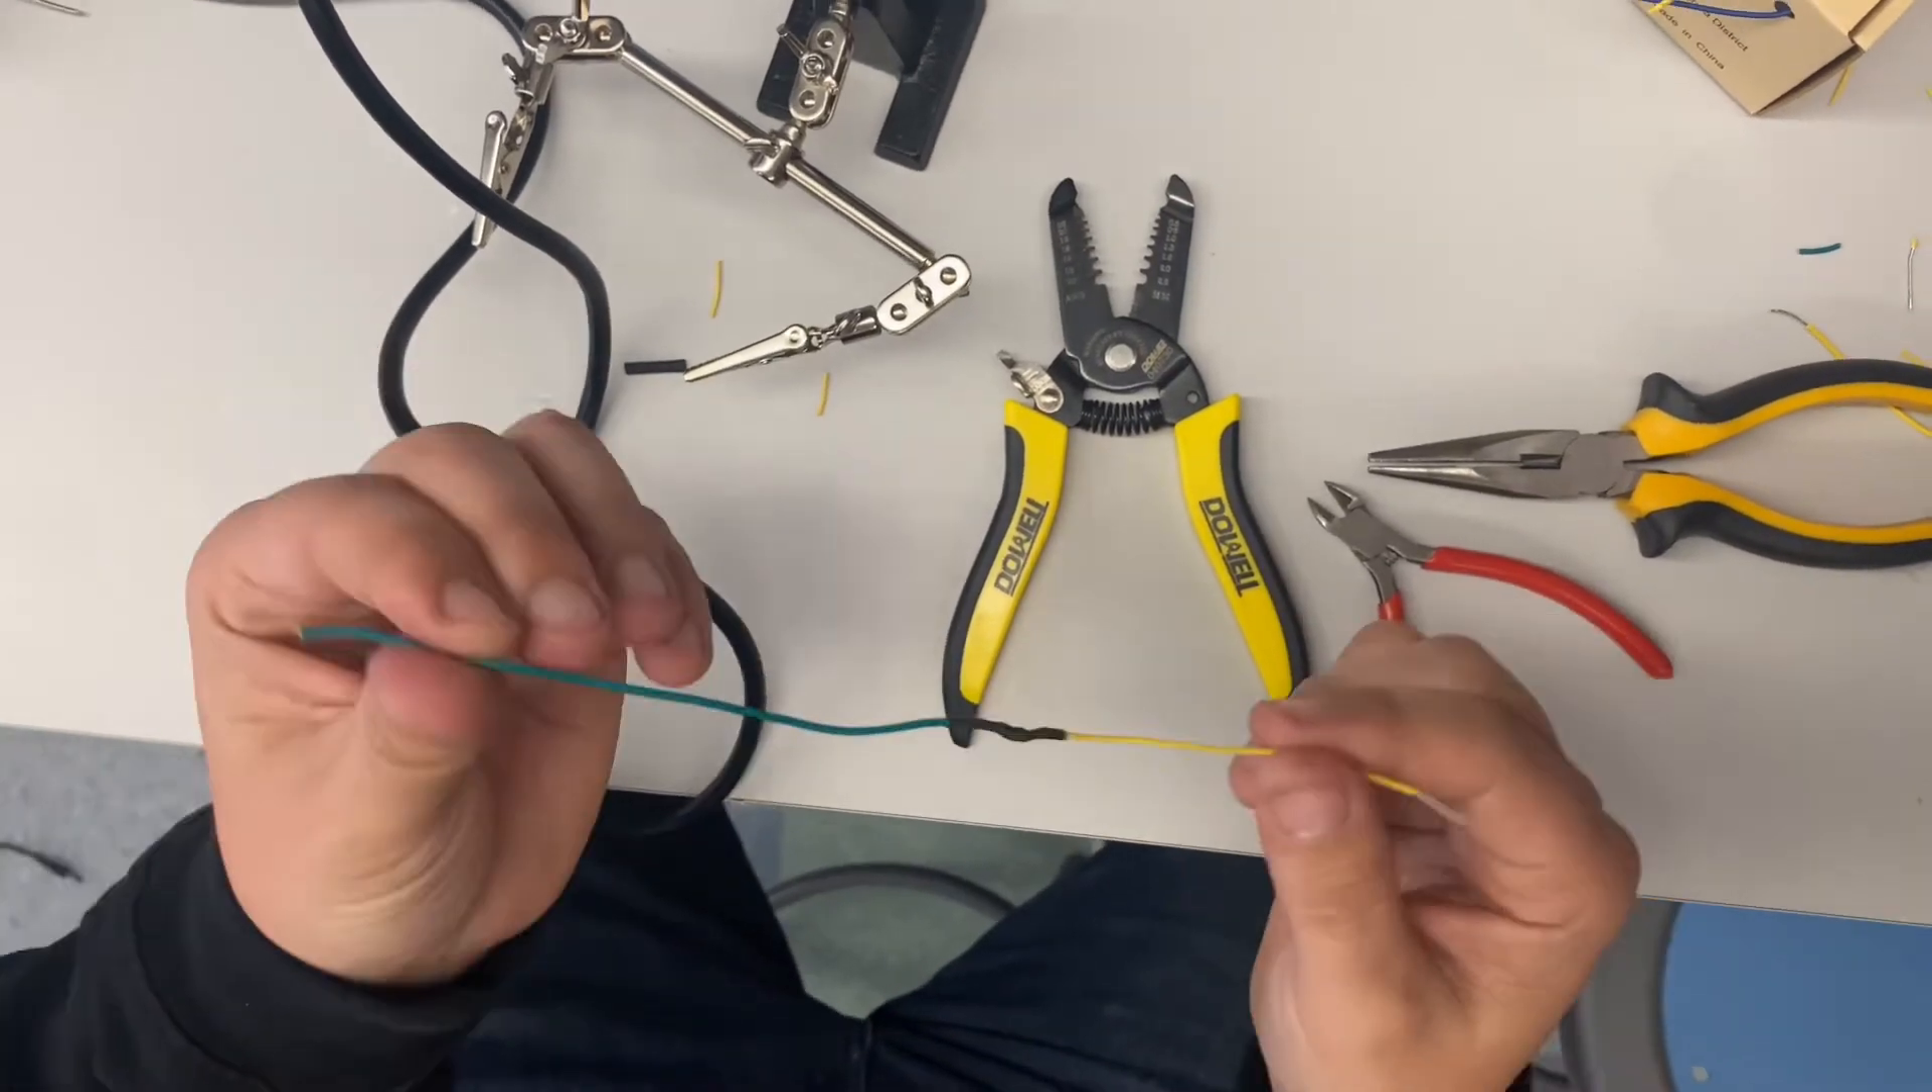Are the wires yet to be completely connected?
No.